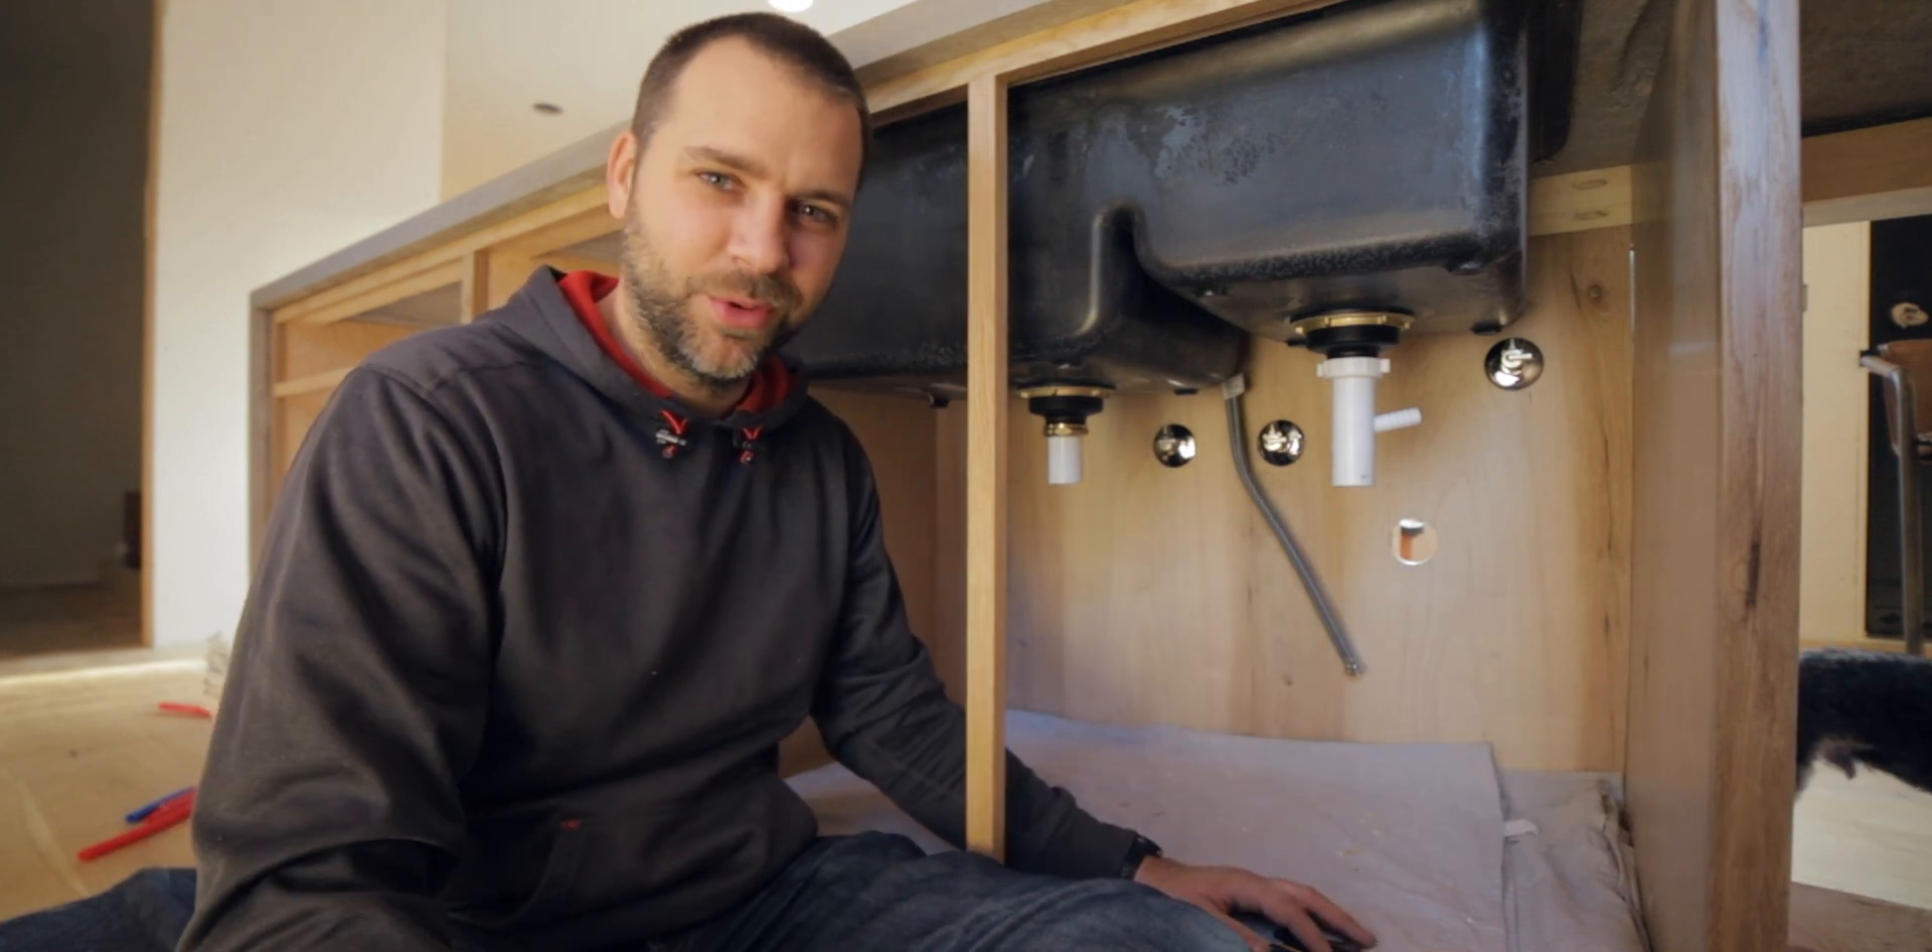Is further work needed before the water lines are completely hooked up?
Yes.